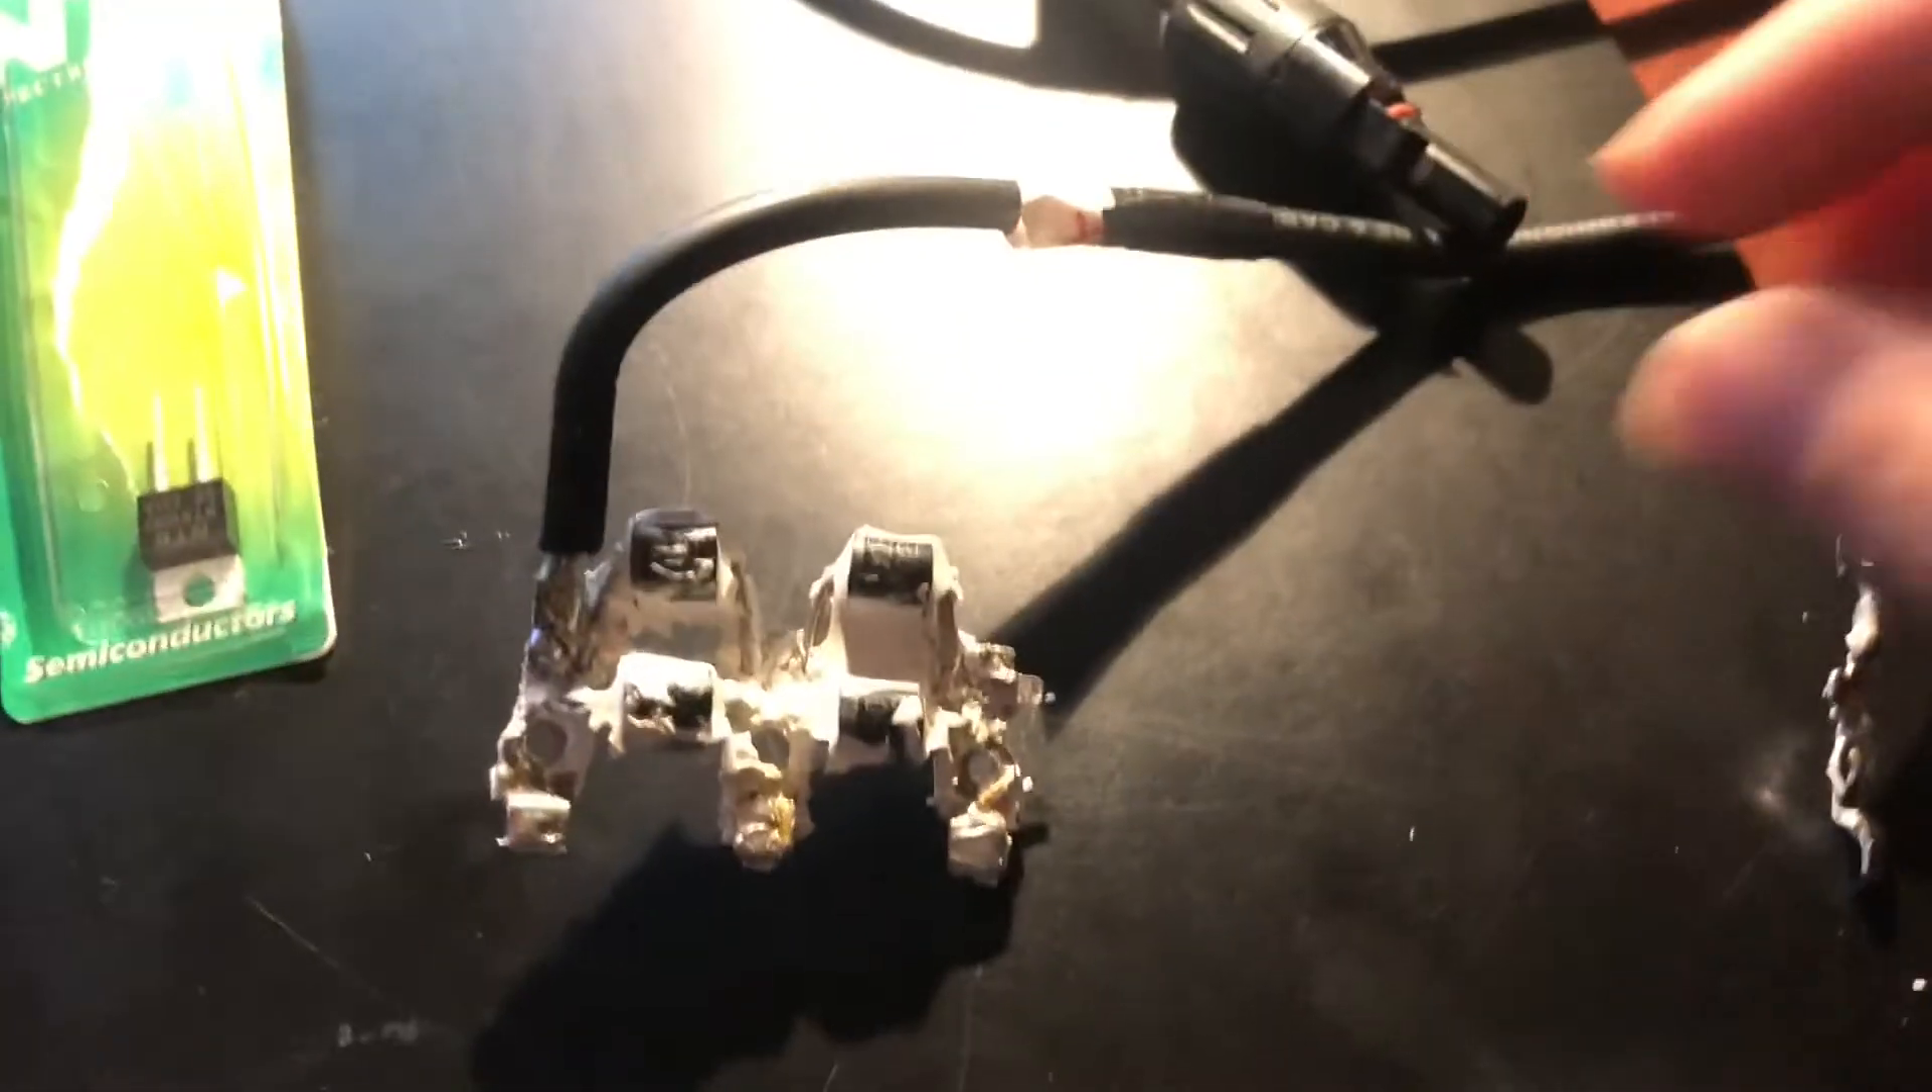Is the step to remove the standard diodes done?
No.